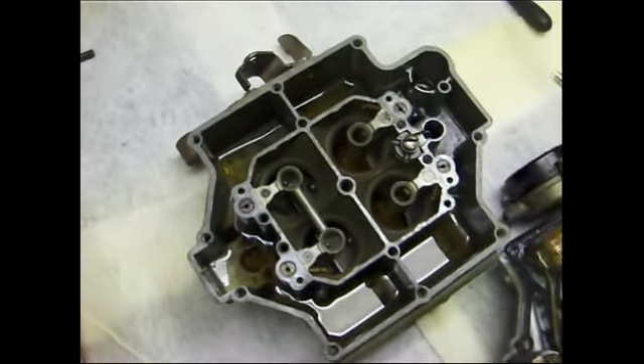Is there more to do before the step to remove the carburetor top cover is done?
No.